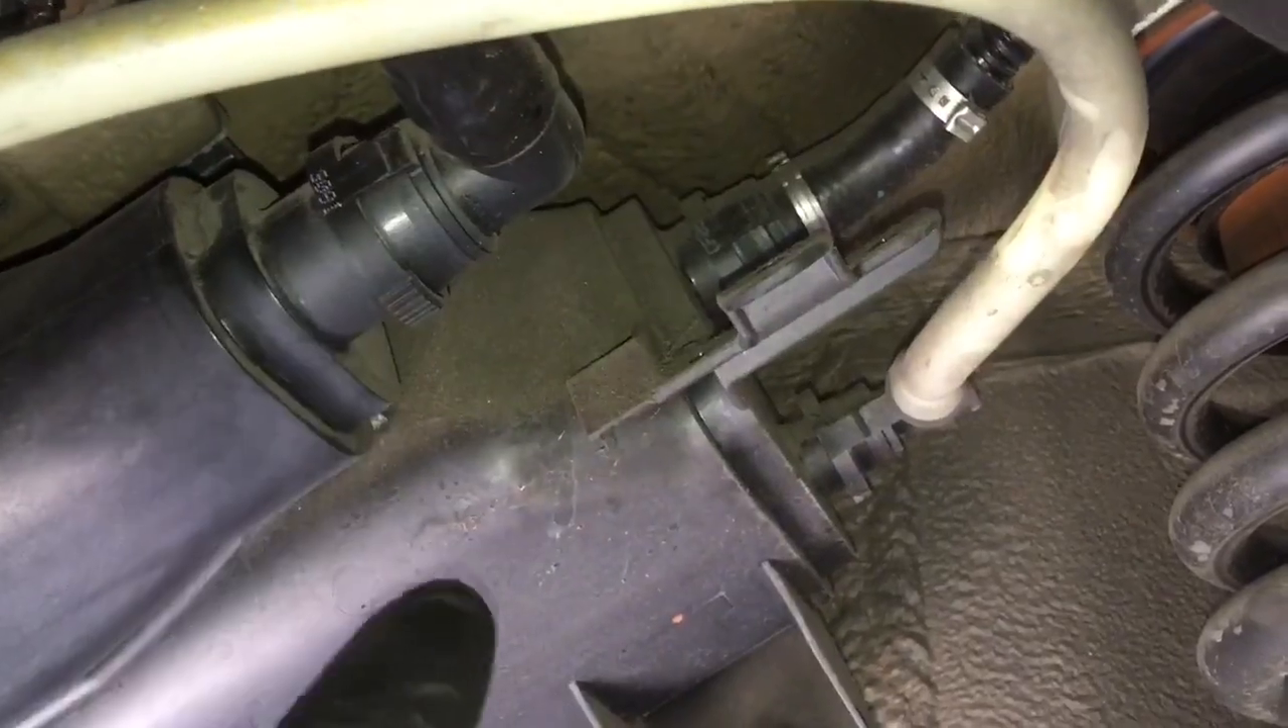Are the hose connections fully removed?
No.